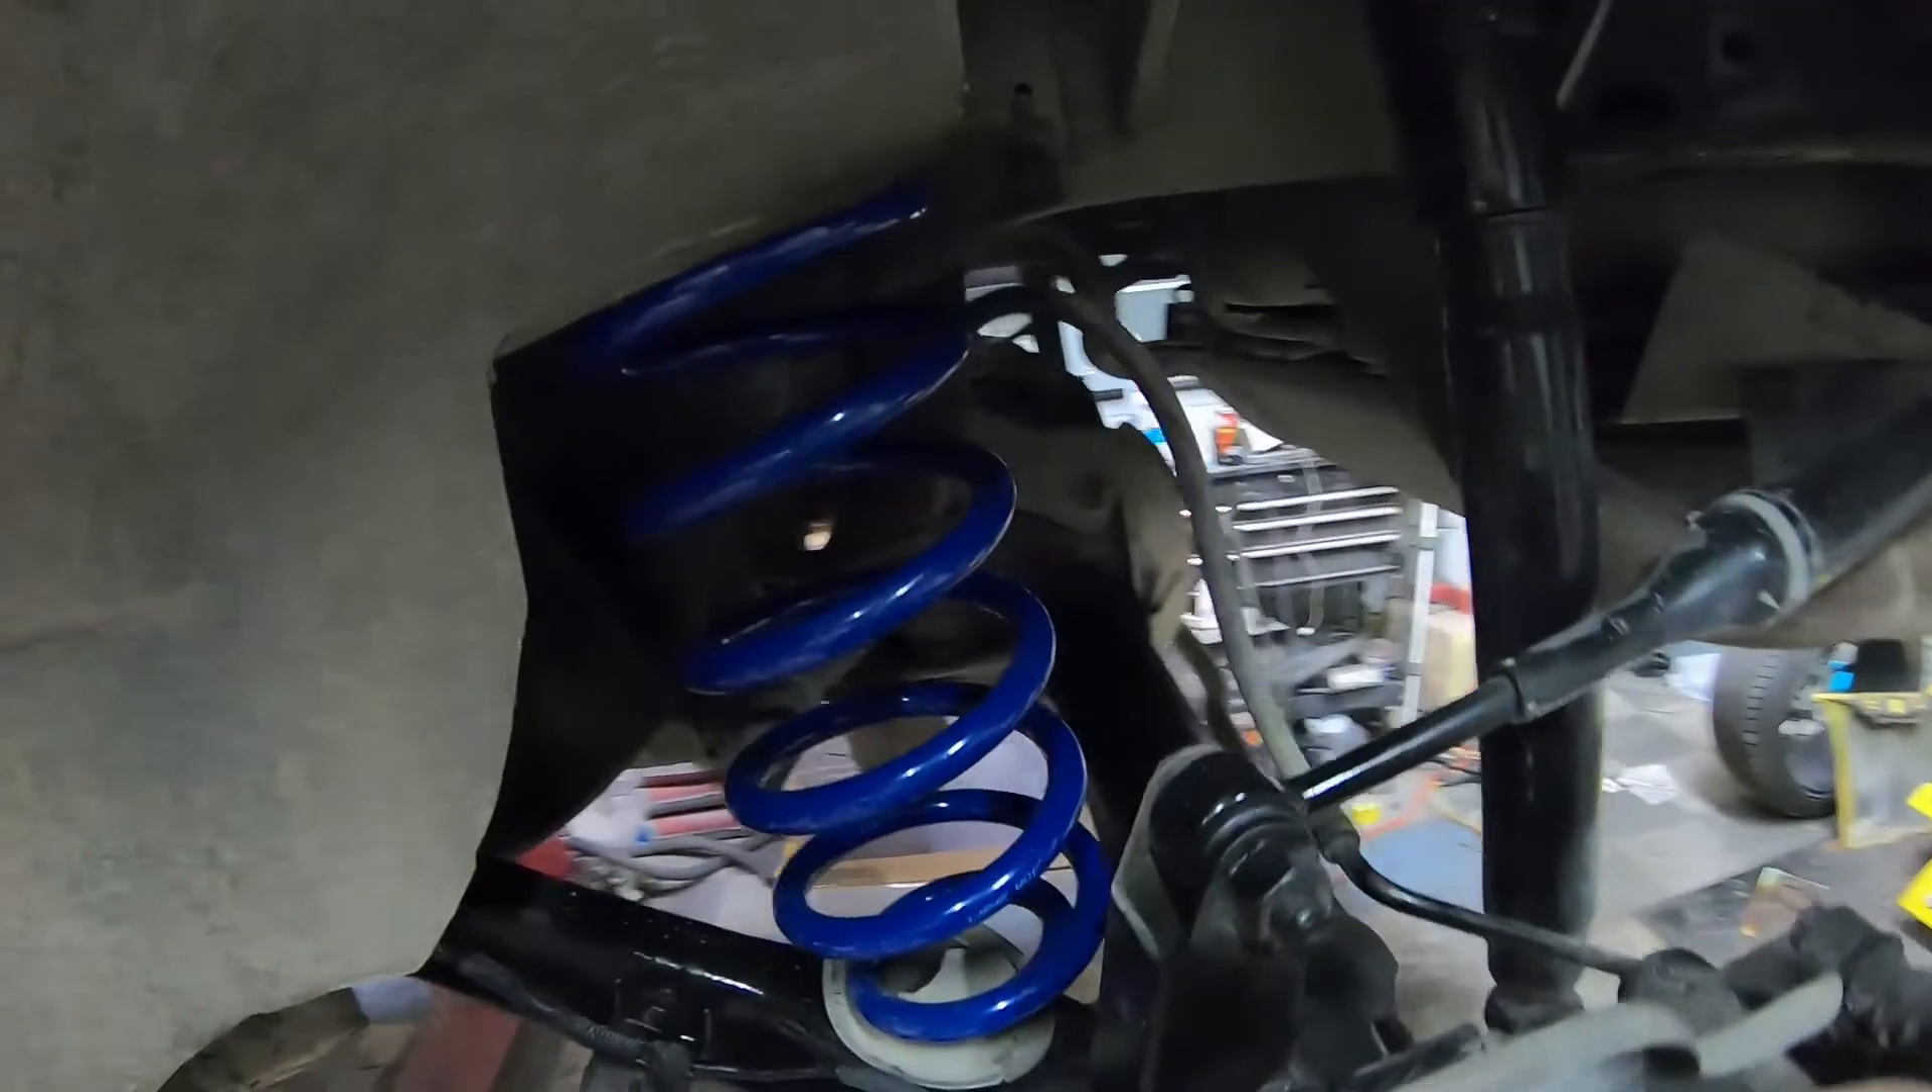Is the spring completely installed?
Yes.